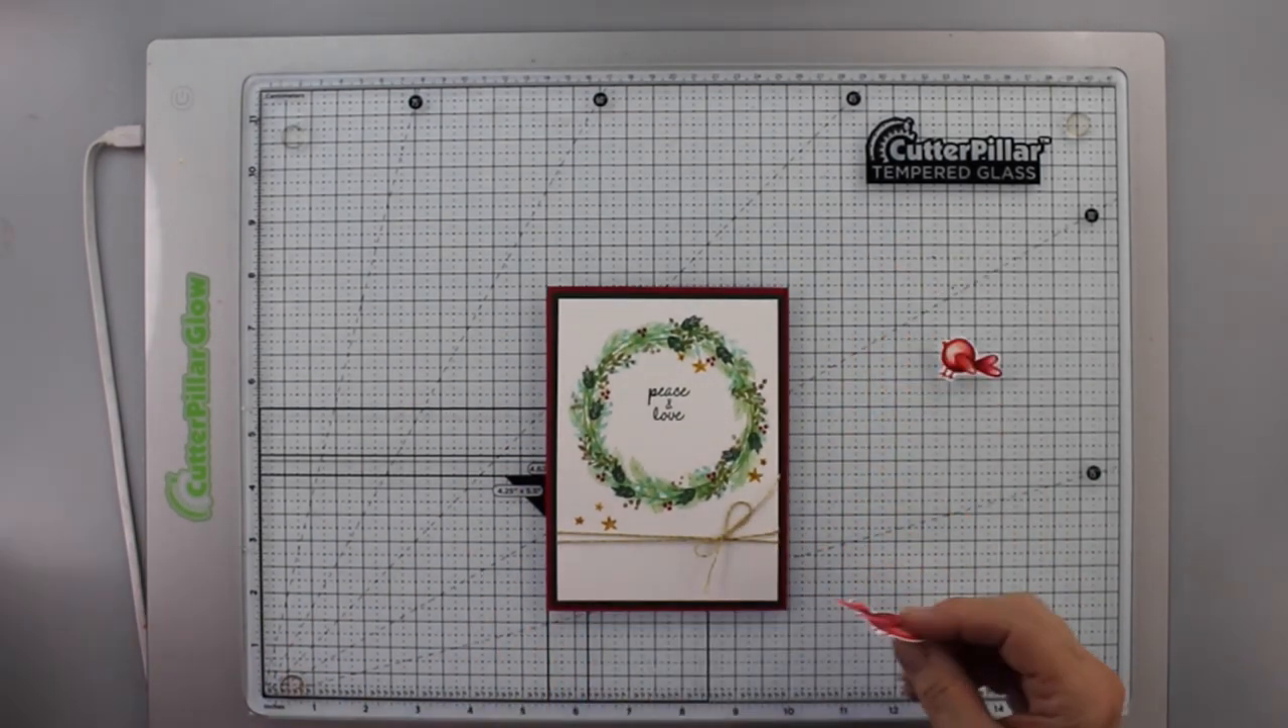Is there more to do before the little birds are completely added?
Yes.